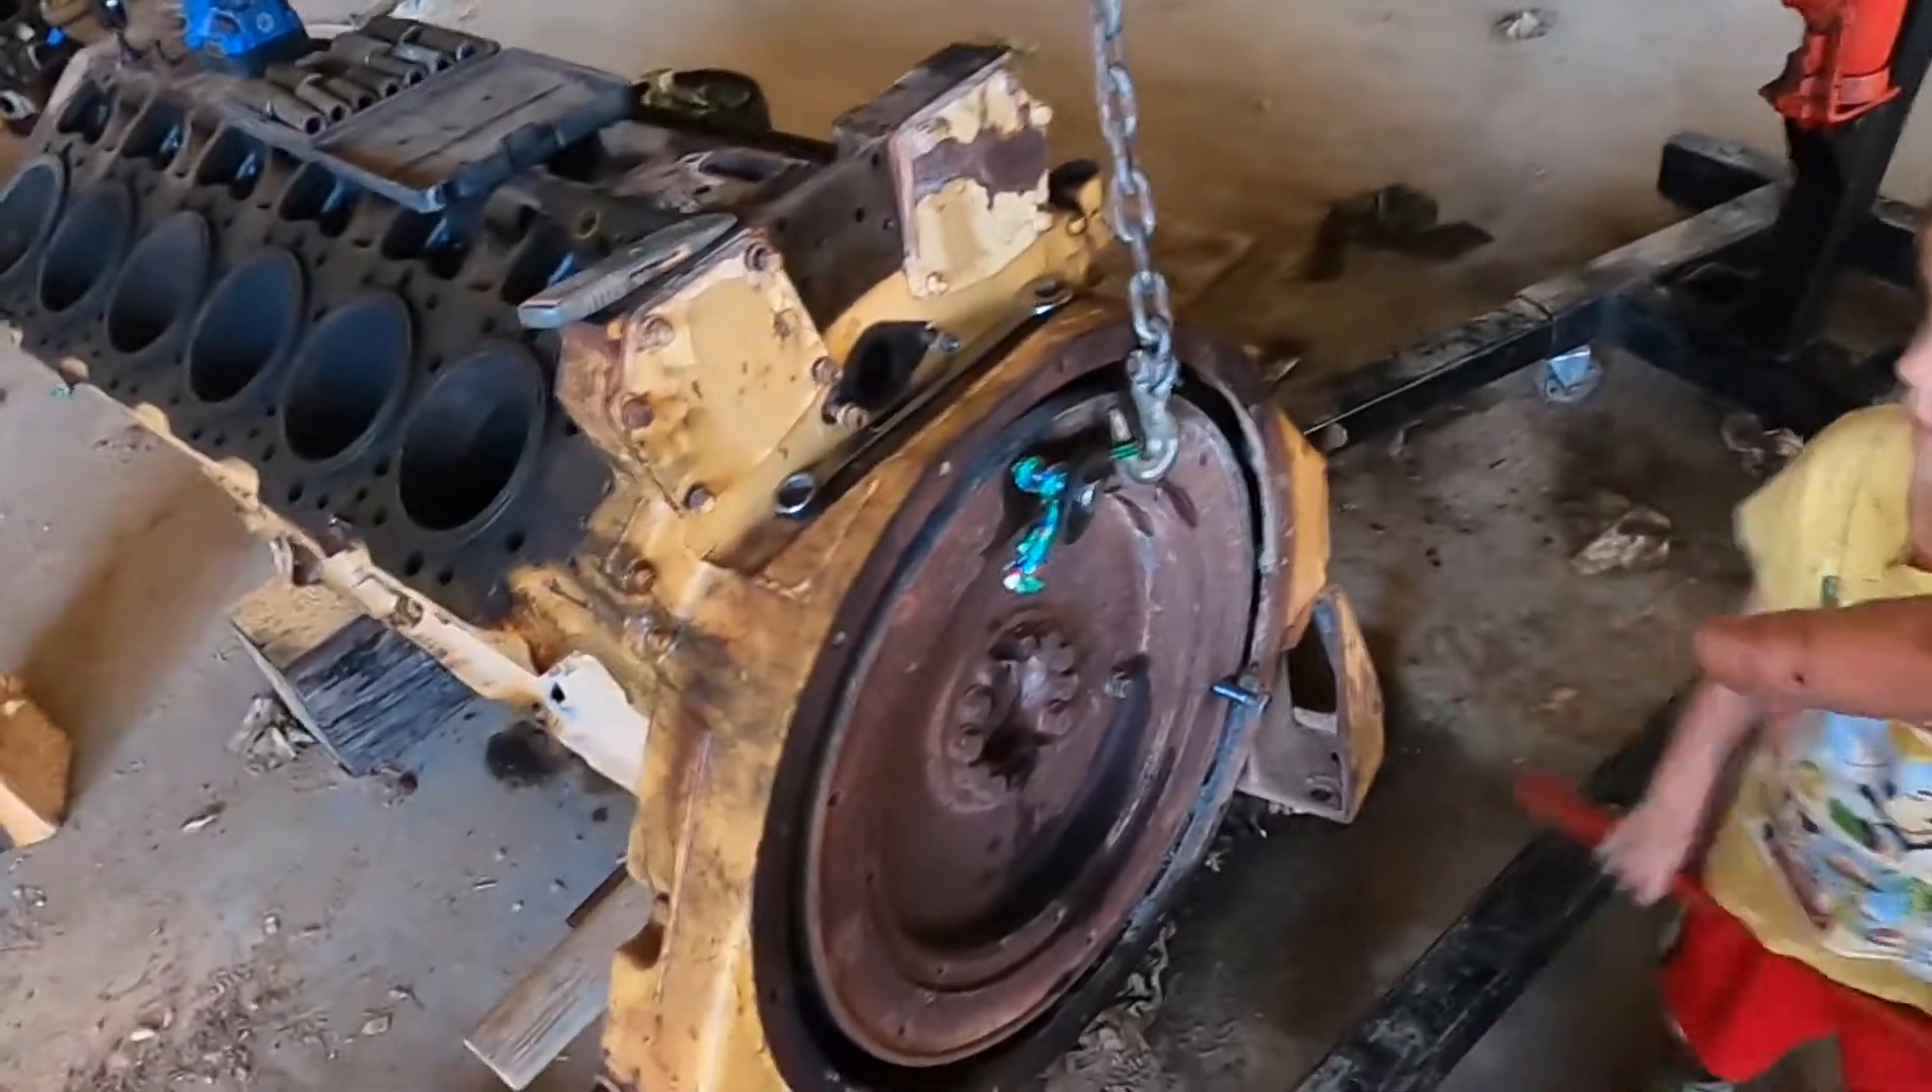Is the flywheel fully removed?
No.